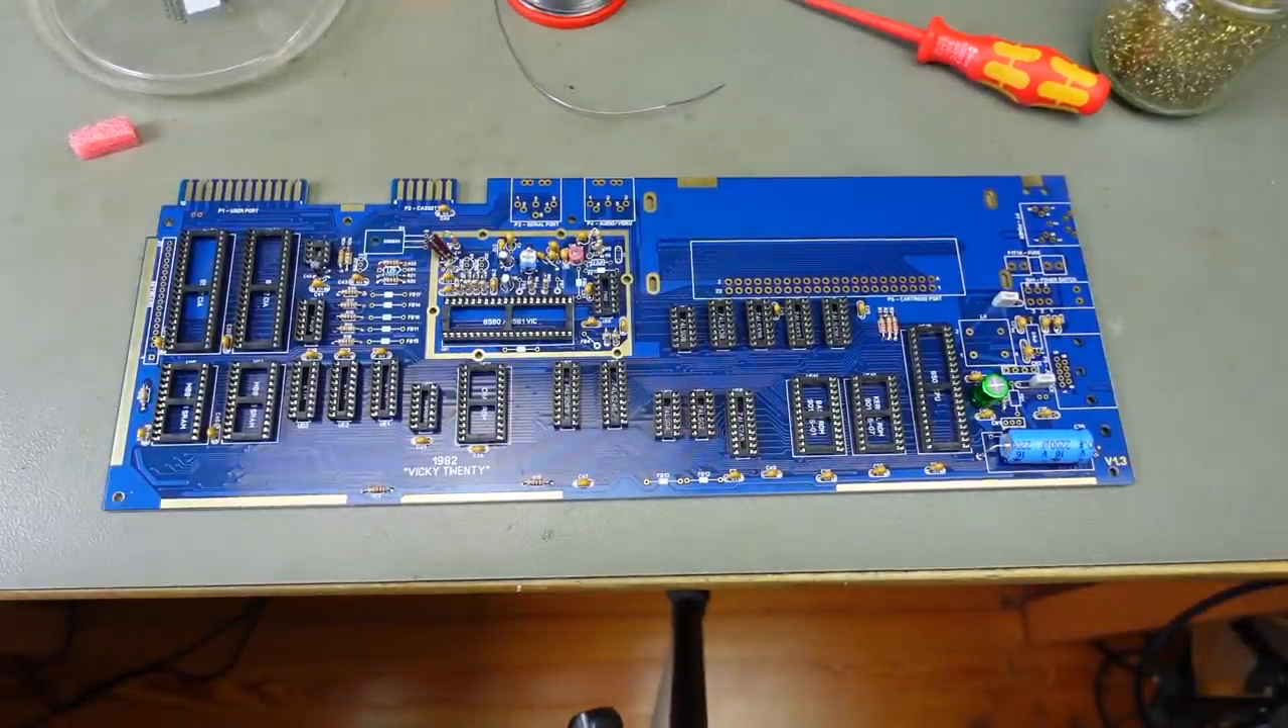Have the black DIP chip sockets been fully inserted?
Yes.